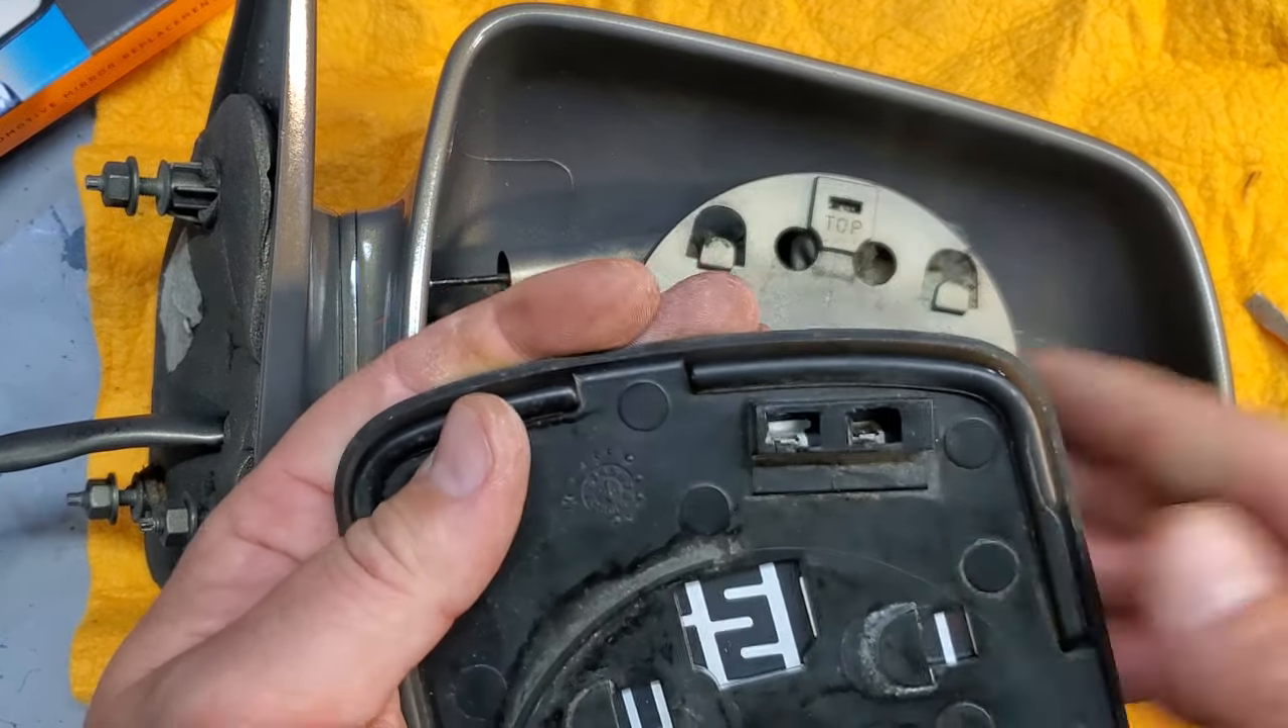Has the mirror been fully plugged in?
No.